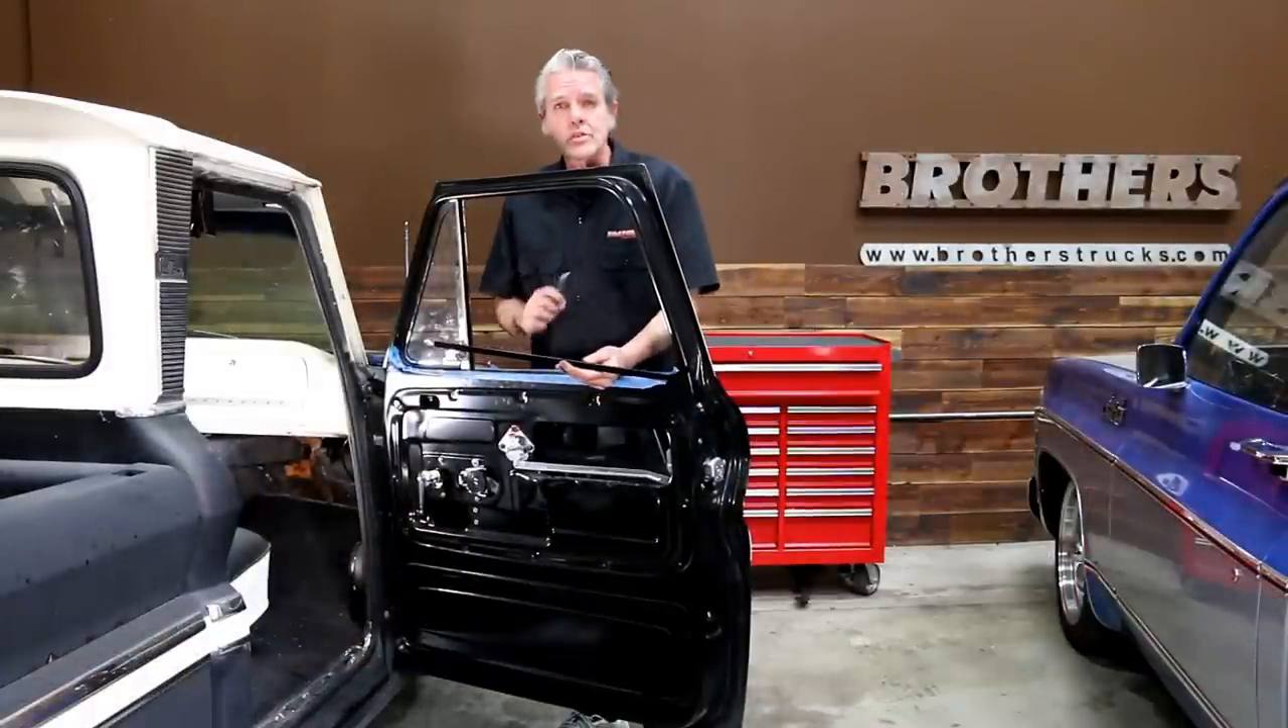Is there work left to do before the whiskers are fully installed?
Yes.